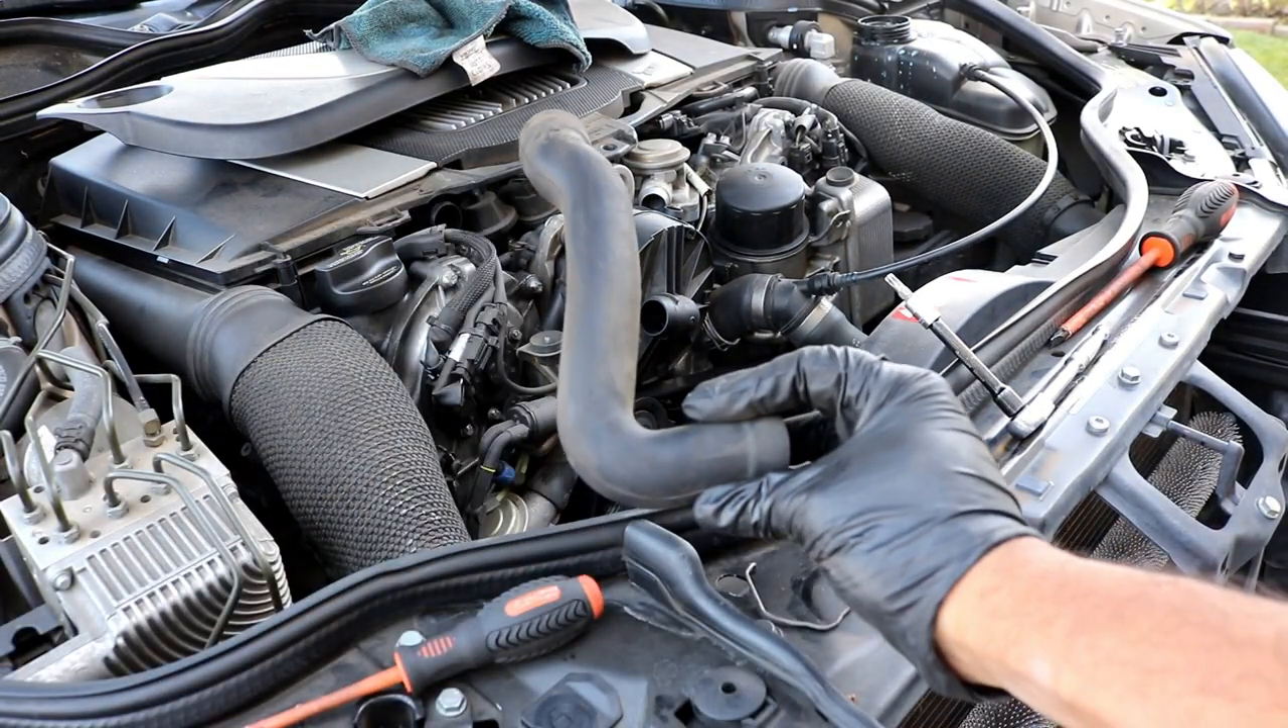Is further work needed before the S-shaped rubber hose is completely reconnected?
Yes.